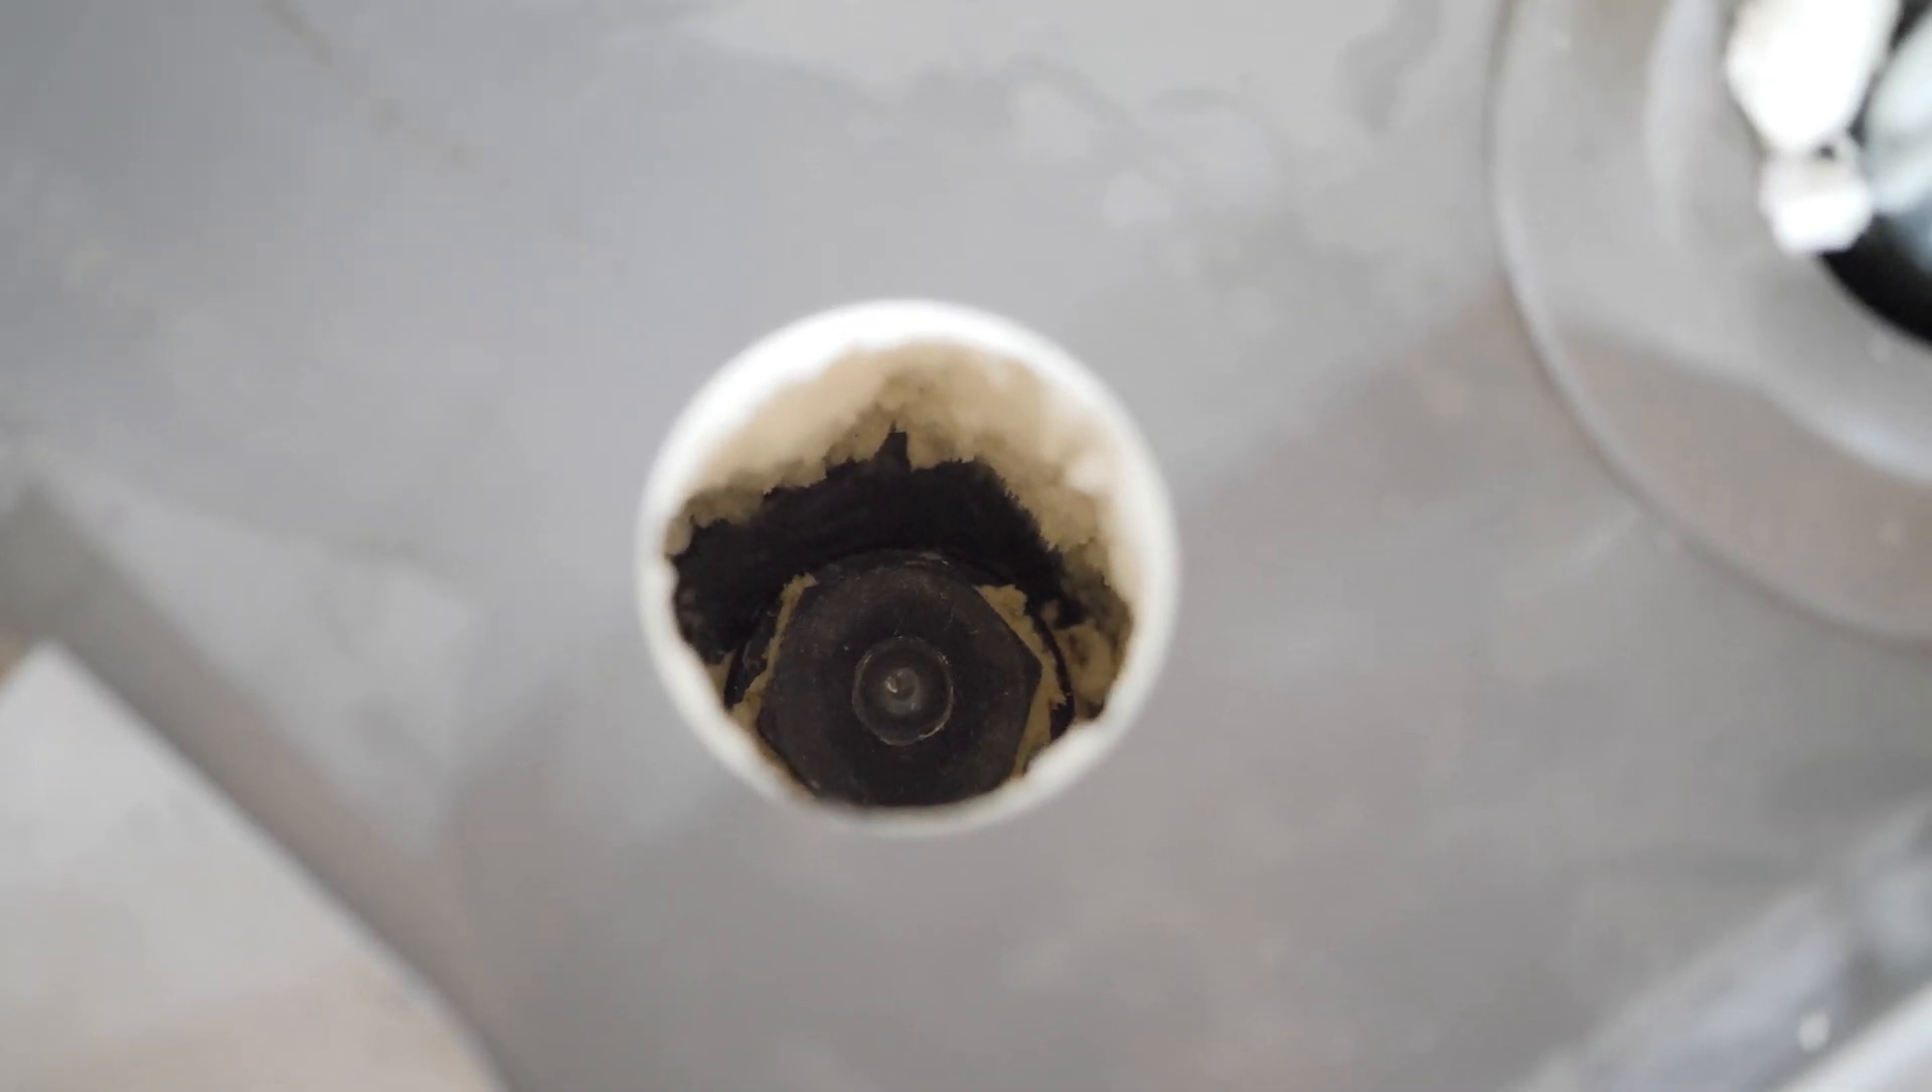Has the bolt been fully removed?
No.